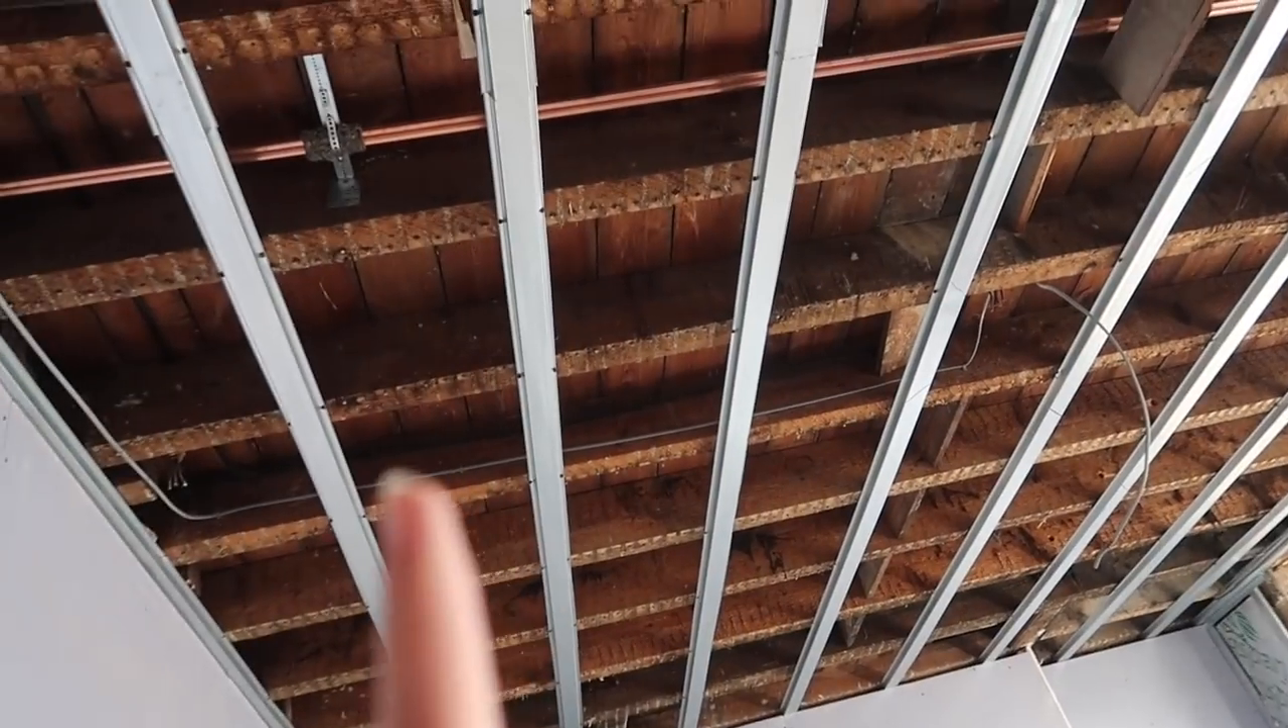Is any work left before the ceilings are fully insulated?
Yes.